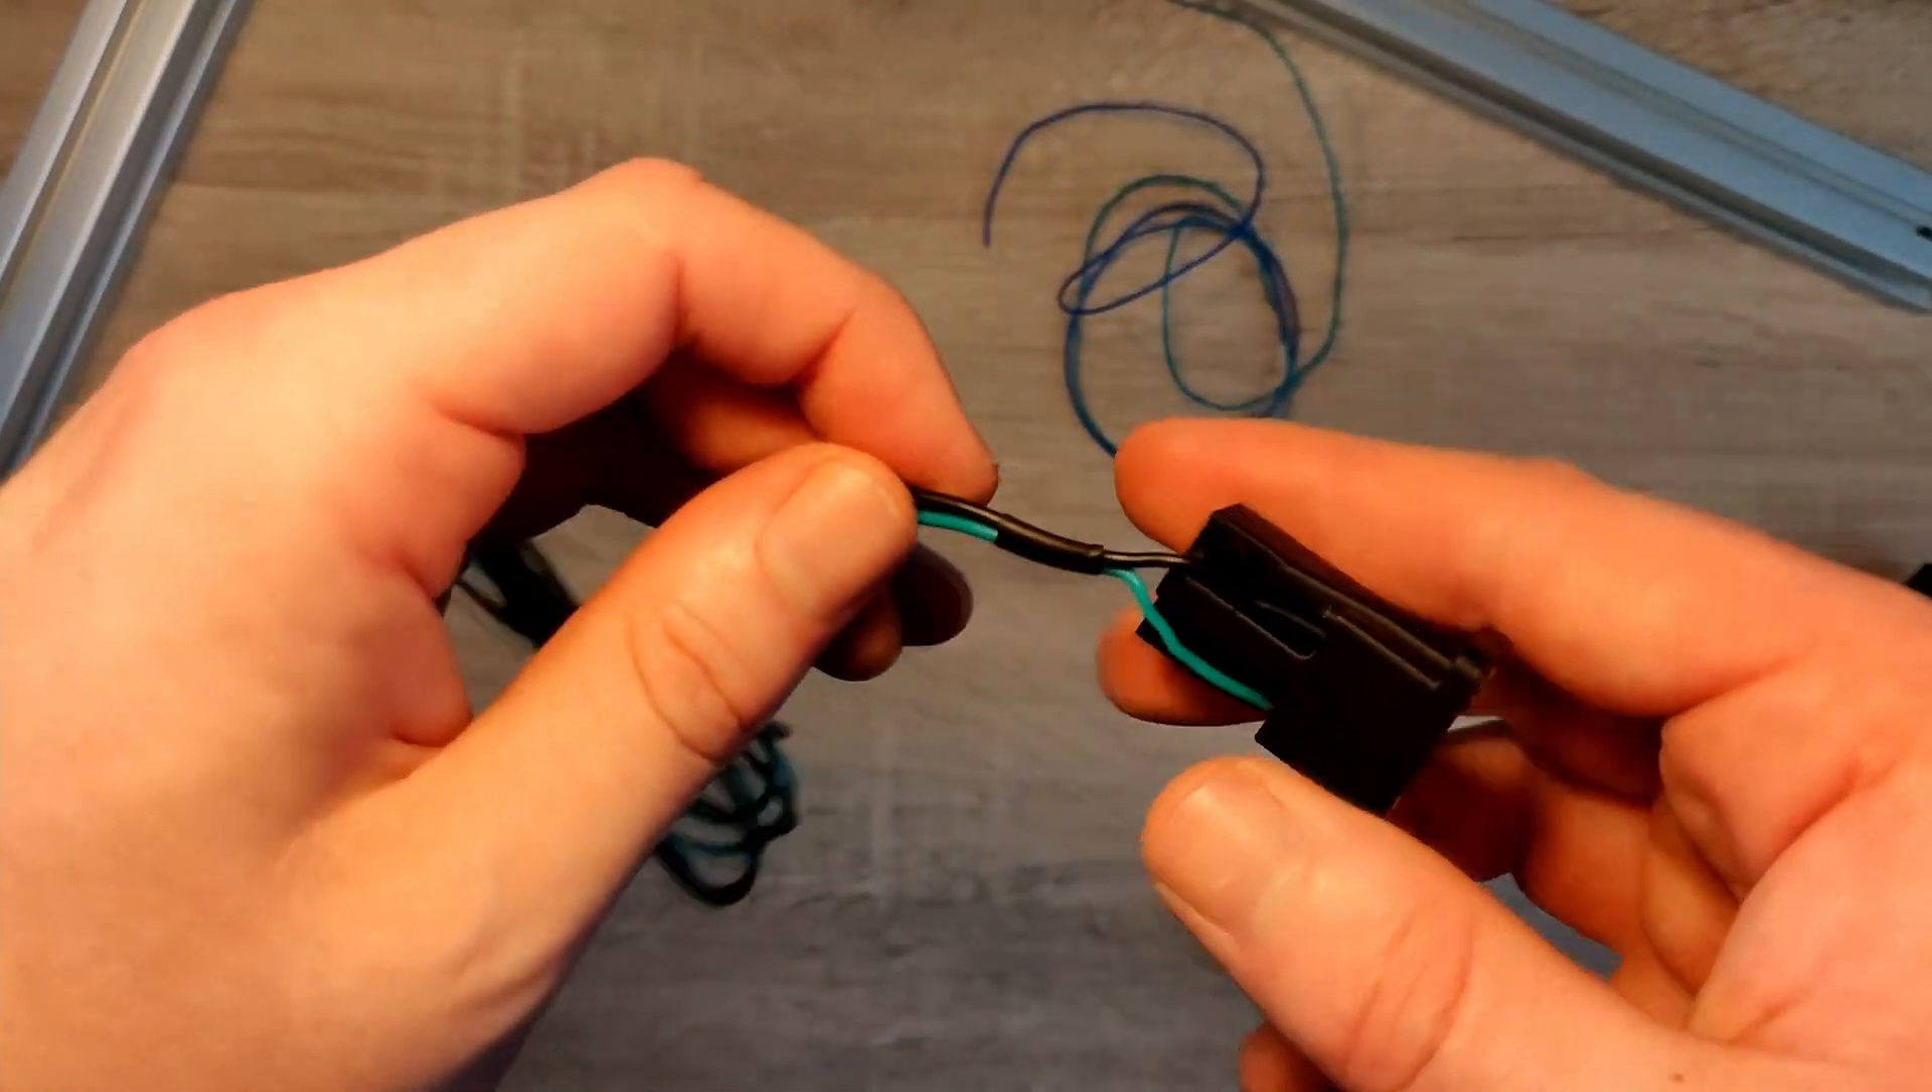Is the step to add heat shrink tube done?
Yes.